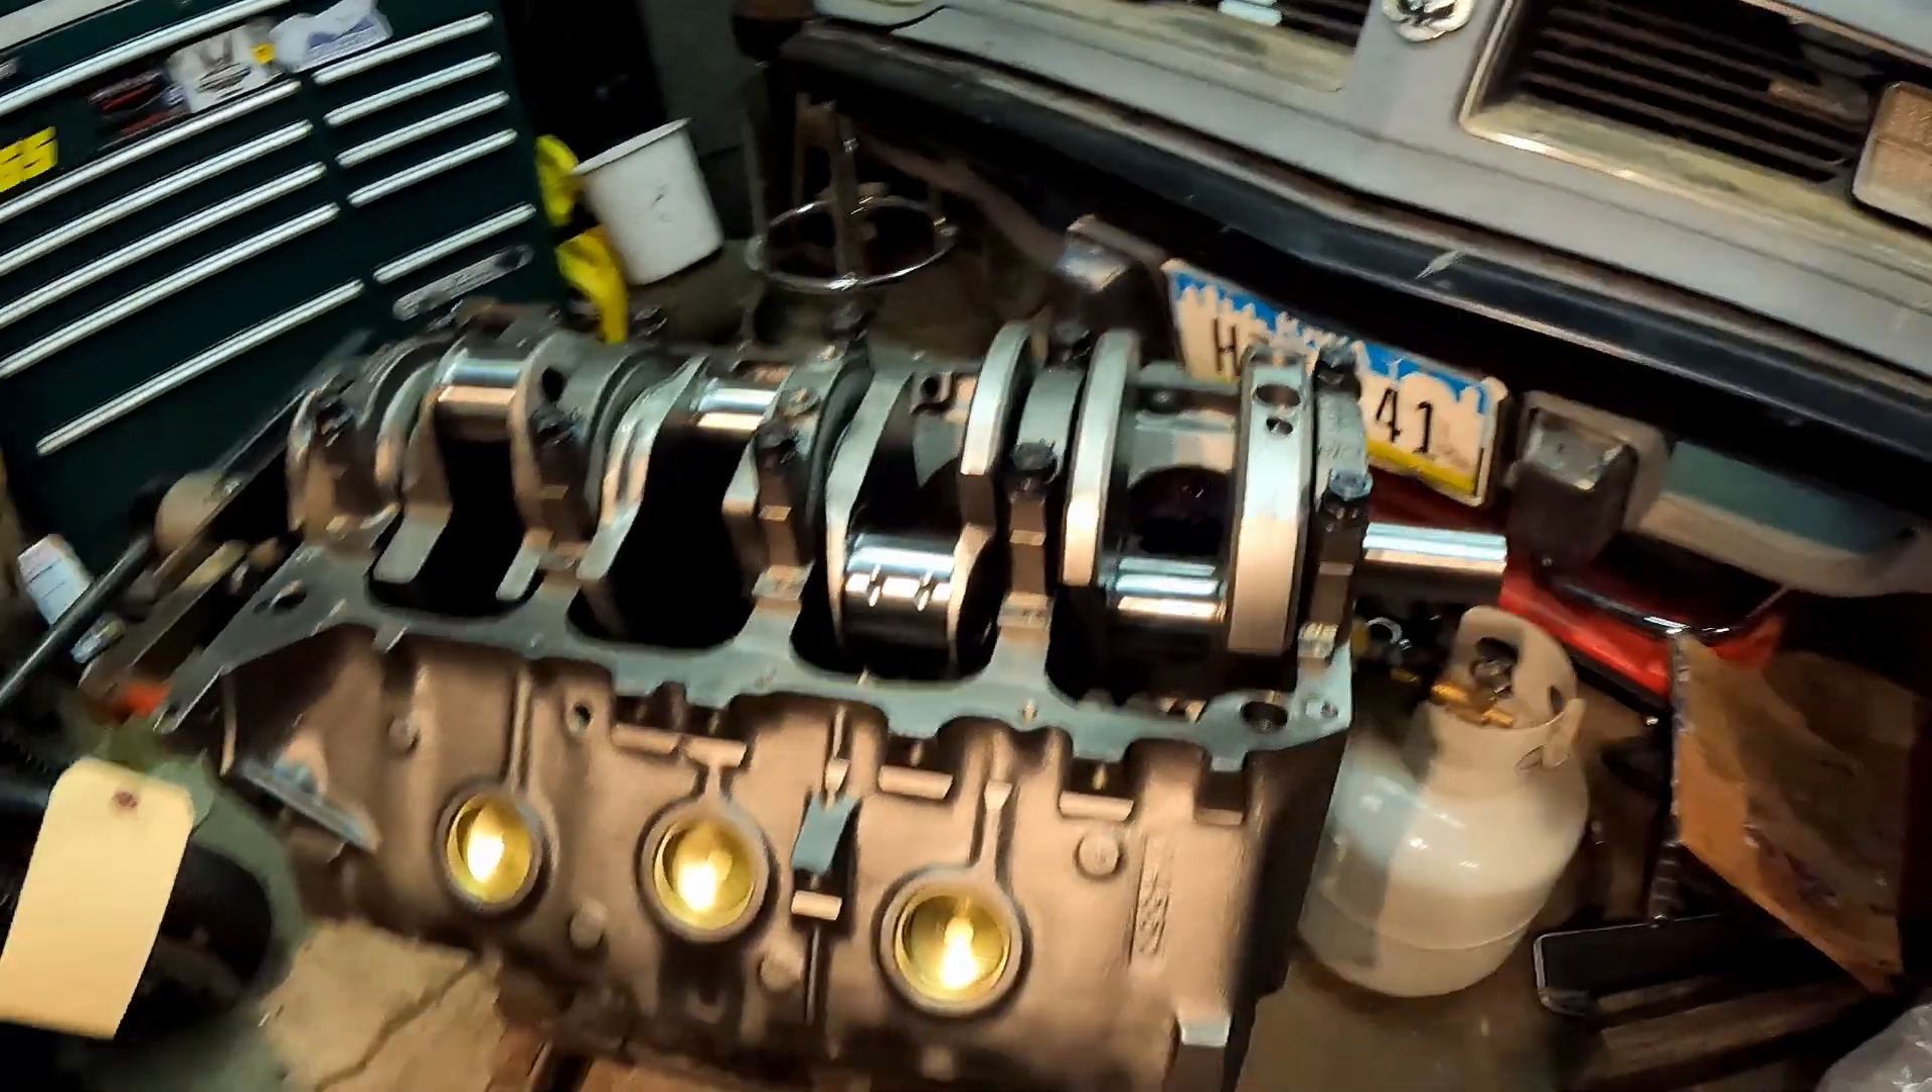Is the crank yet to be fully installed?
No.